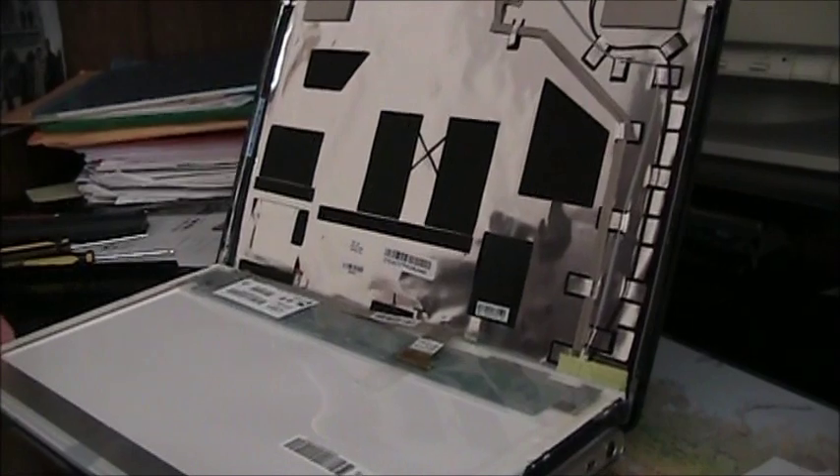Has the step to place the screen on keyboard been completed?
Yes.